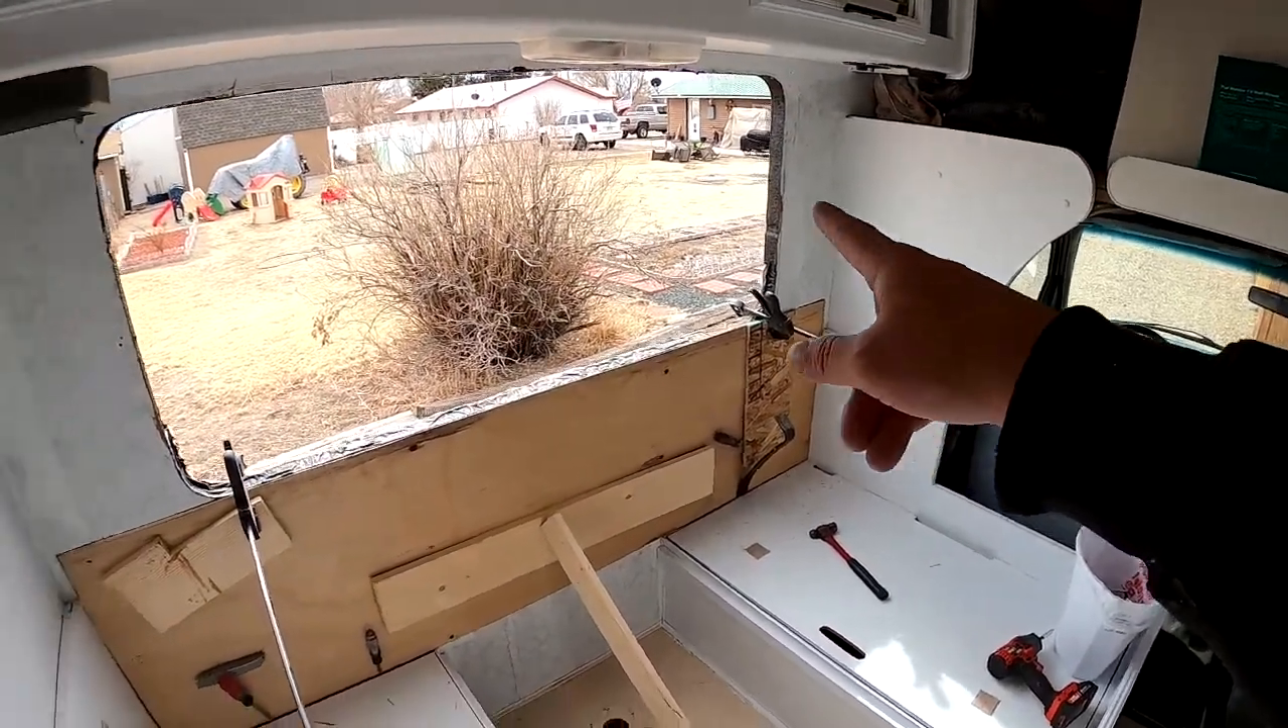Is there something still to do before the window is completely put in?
Yes.